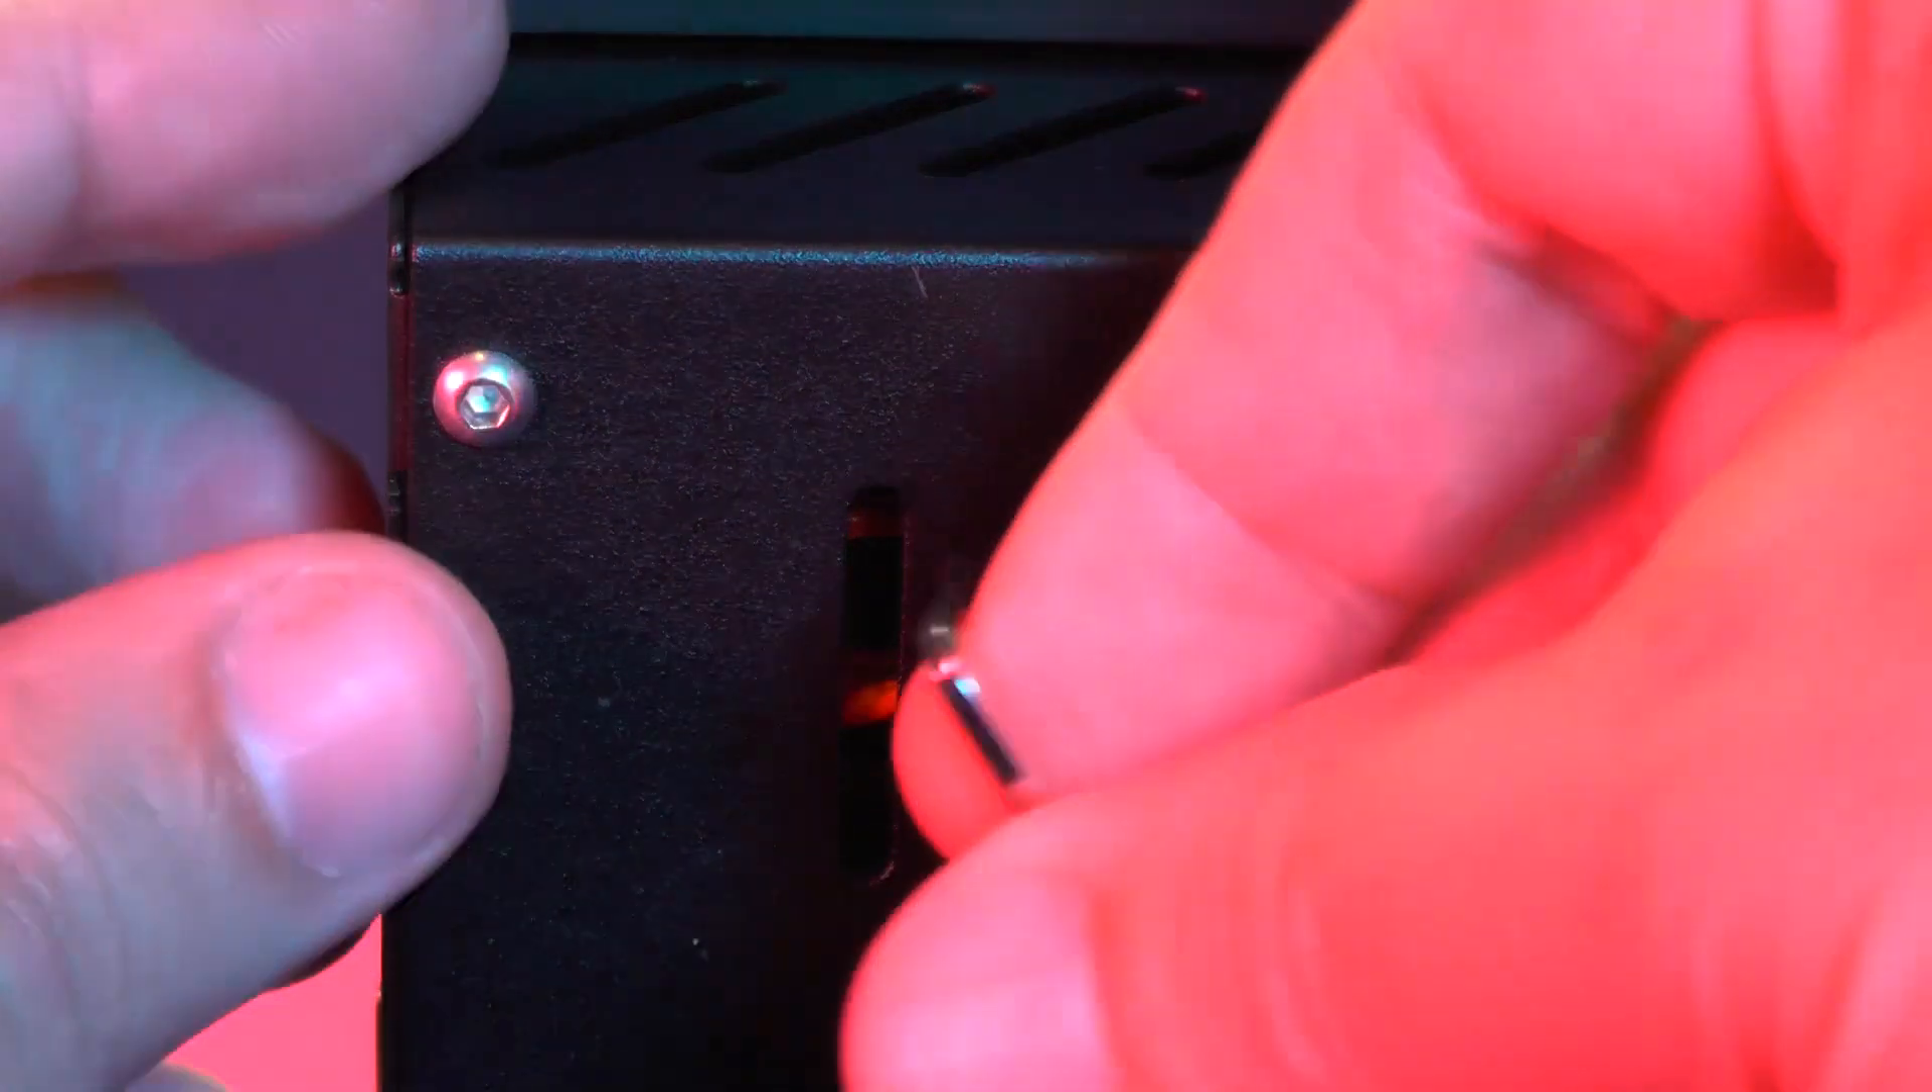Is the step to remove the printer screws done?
No.